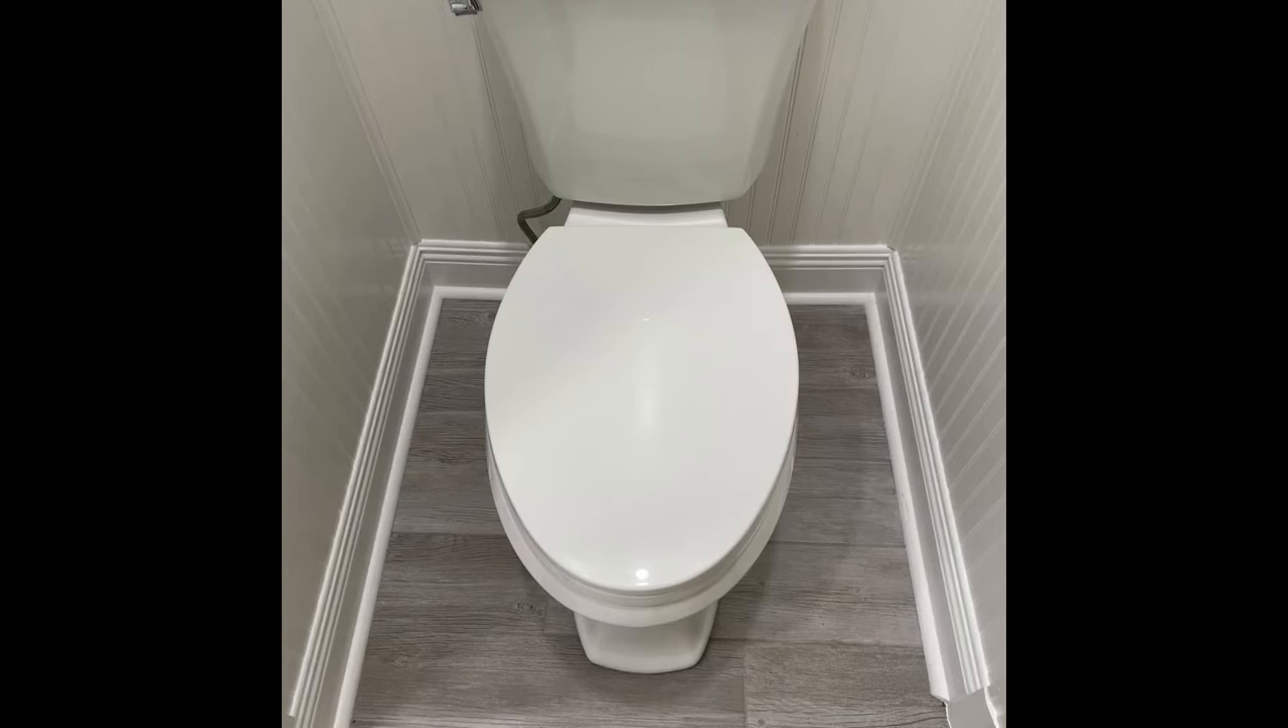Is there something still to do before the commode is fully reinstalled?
No.